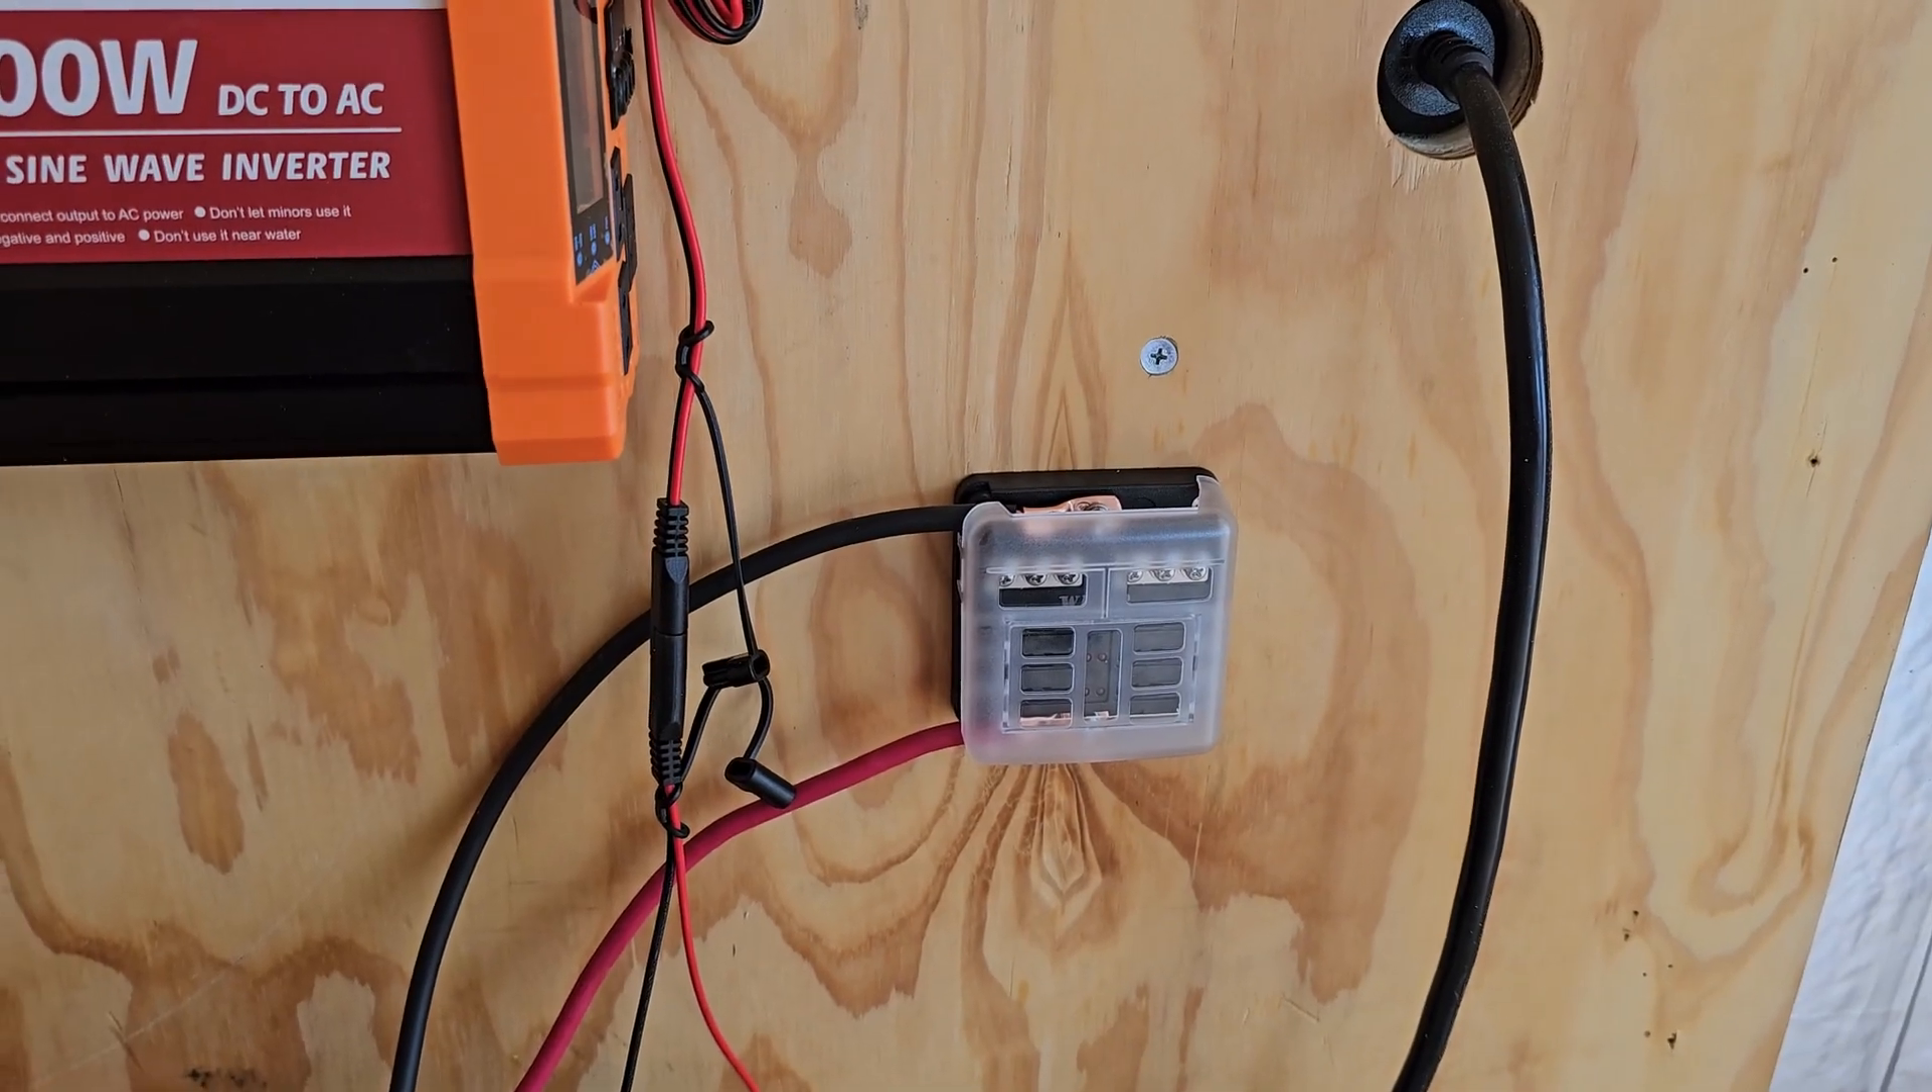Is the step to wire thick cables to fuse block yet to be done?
No.